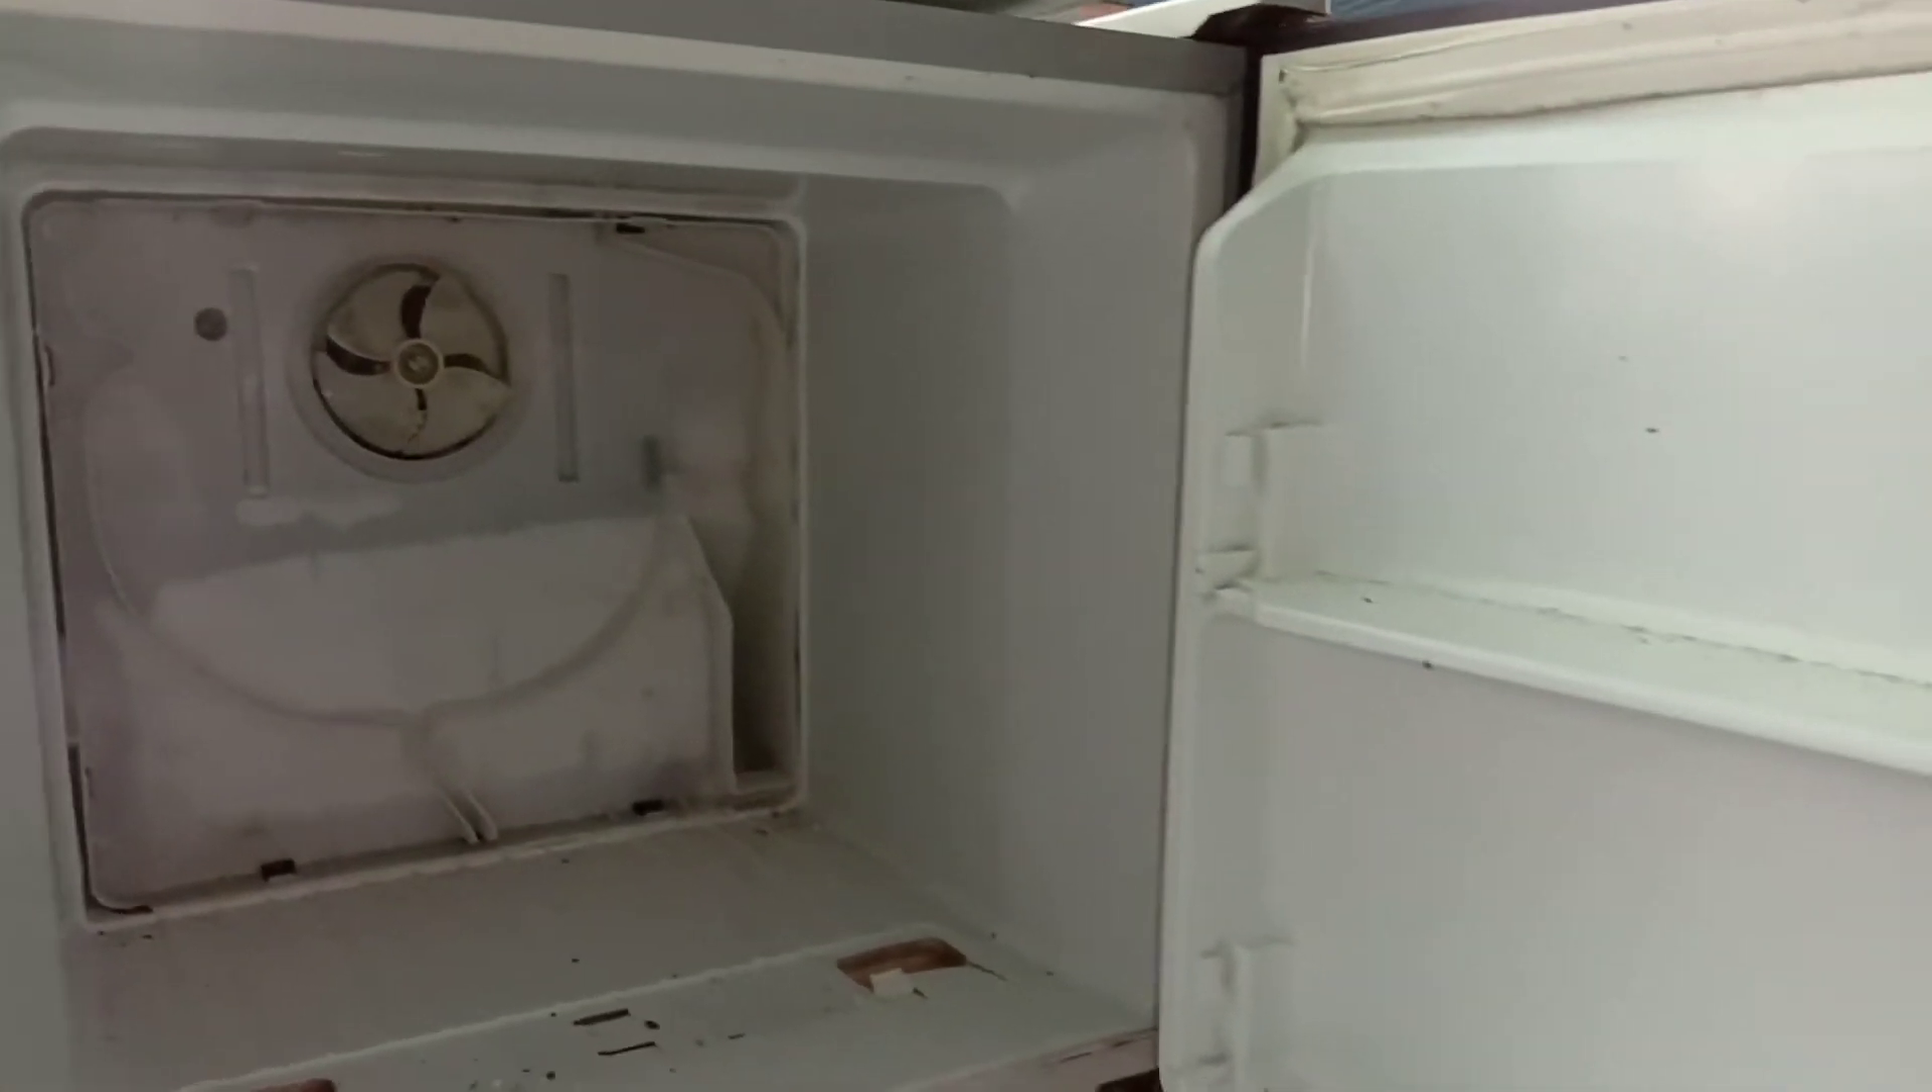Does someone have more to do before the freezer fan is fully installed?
No.